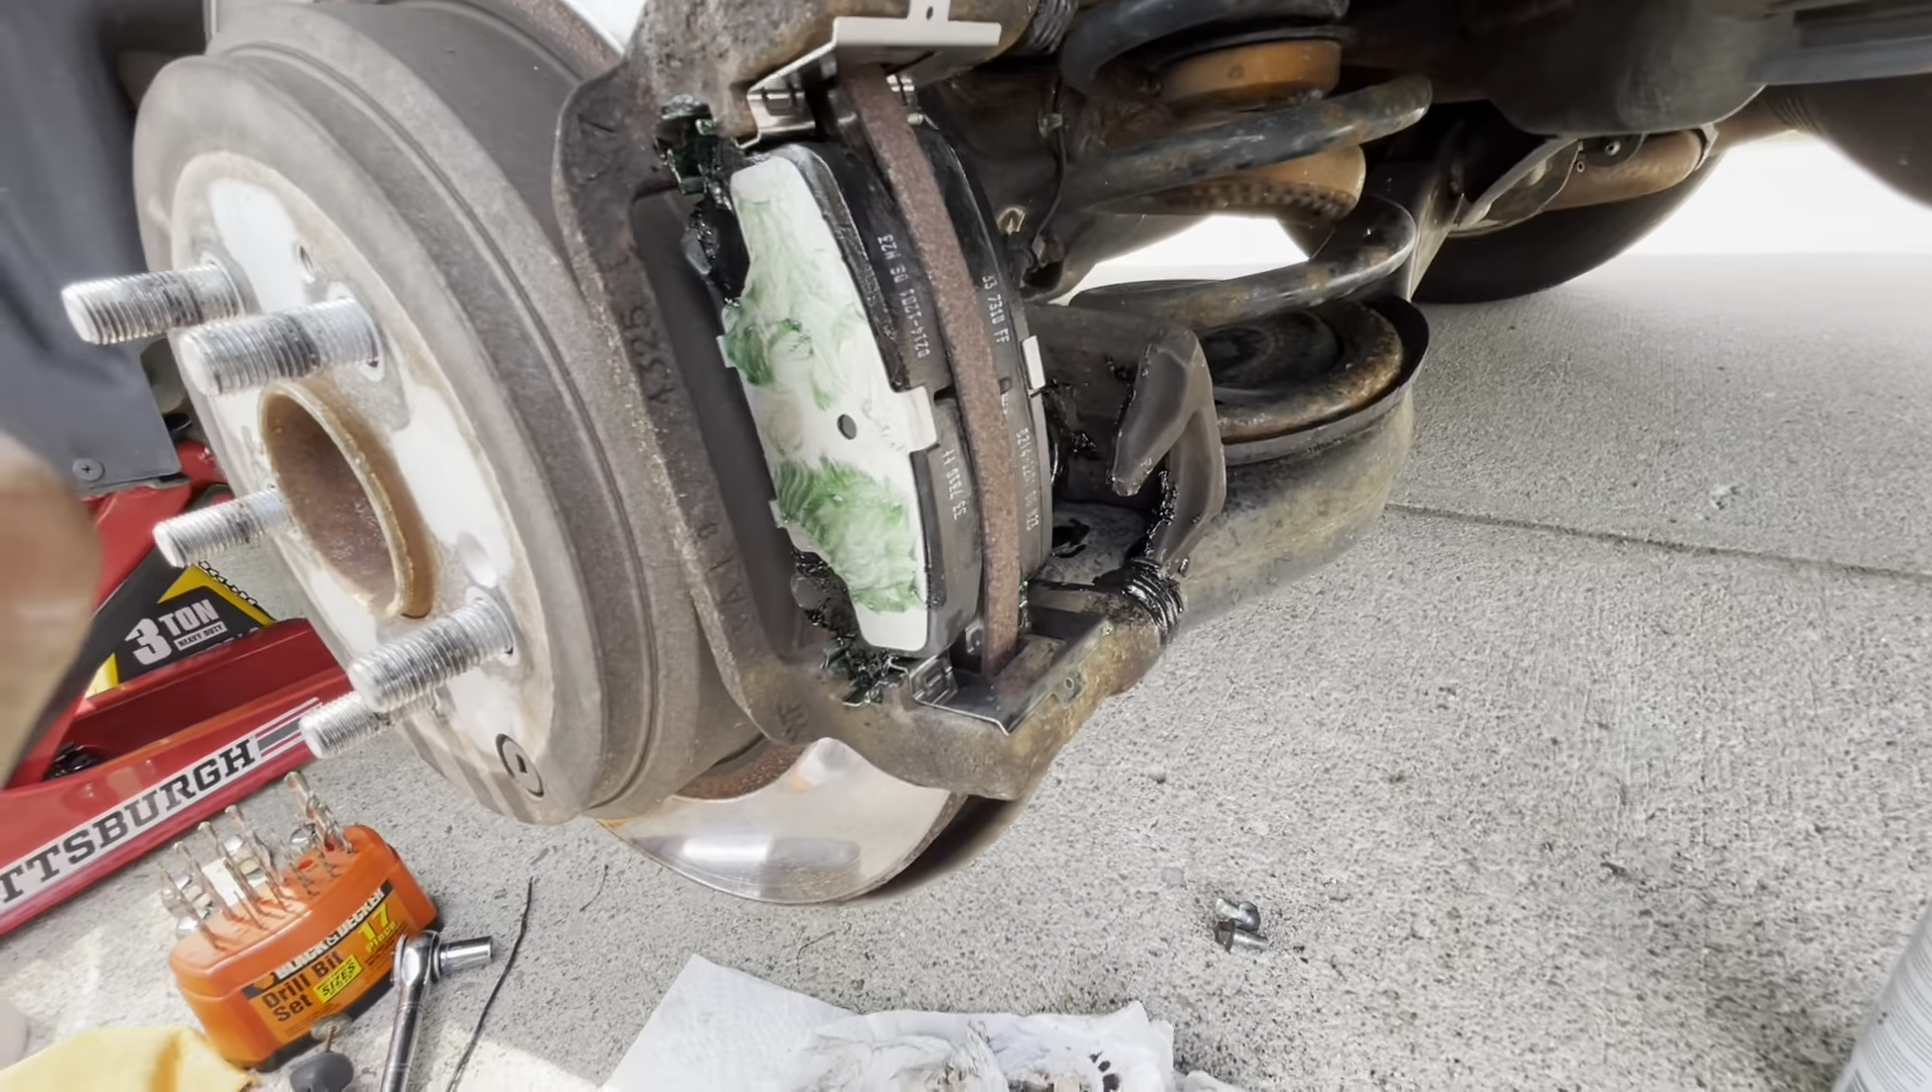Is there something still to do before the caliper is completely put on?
Yes.